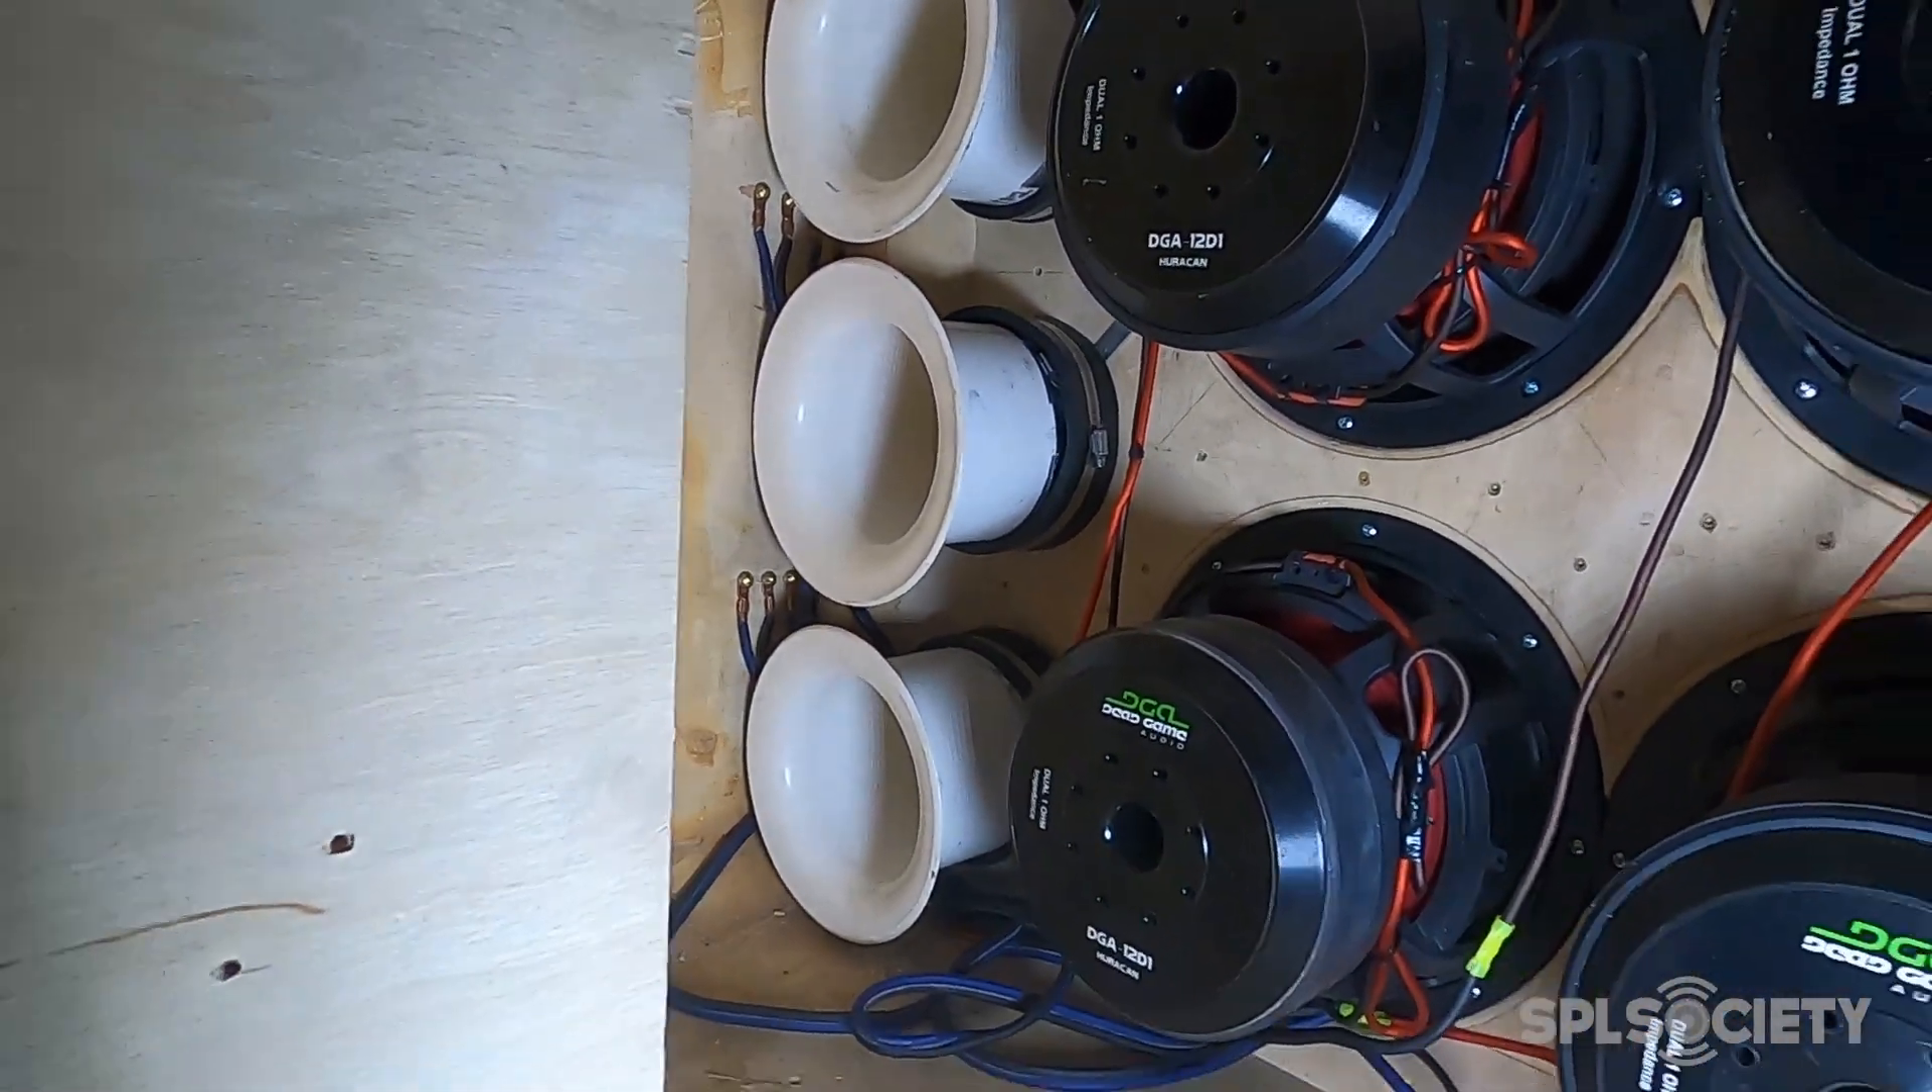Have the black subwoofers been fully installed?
Yes.